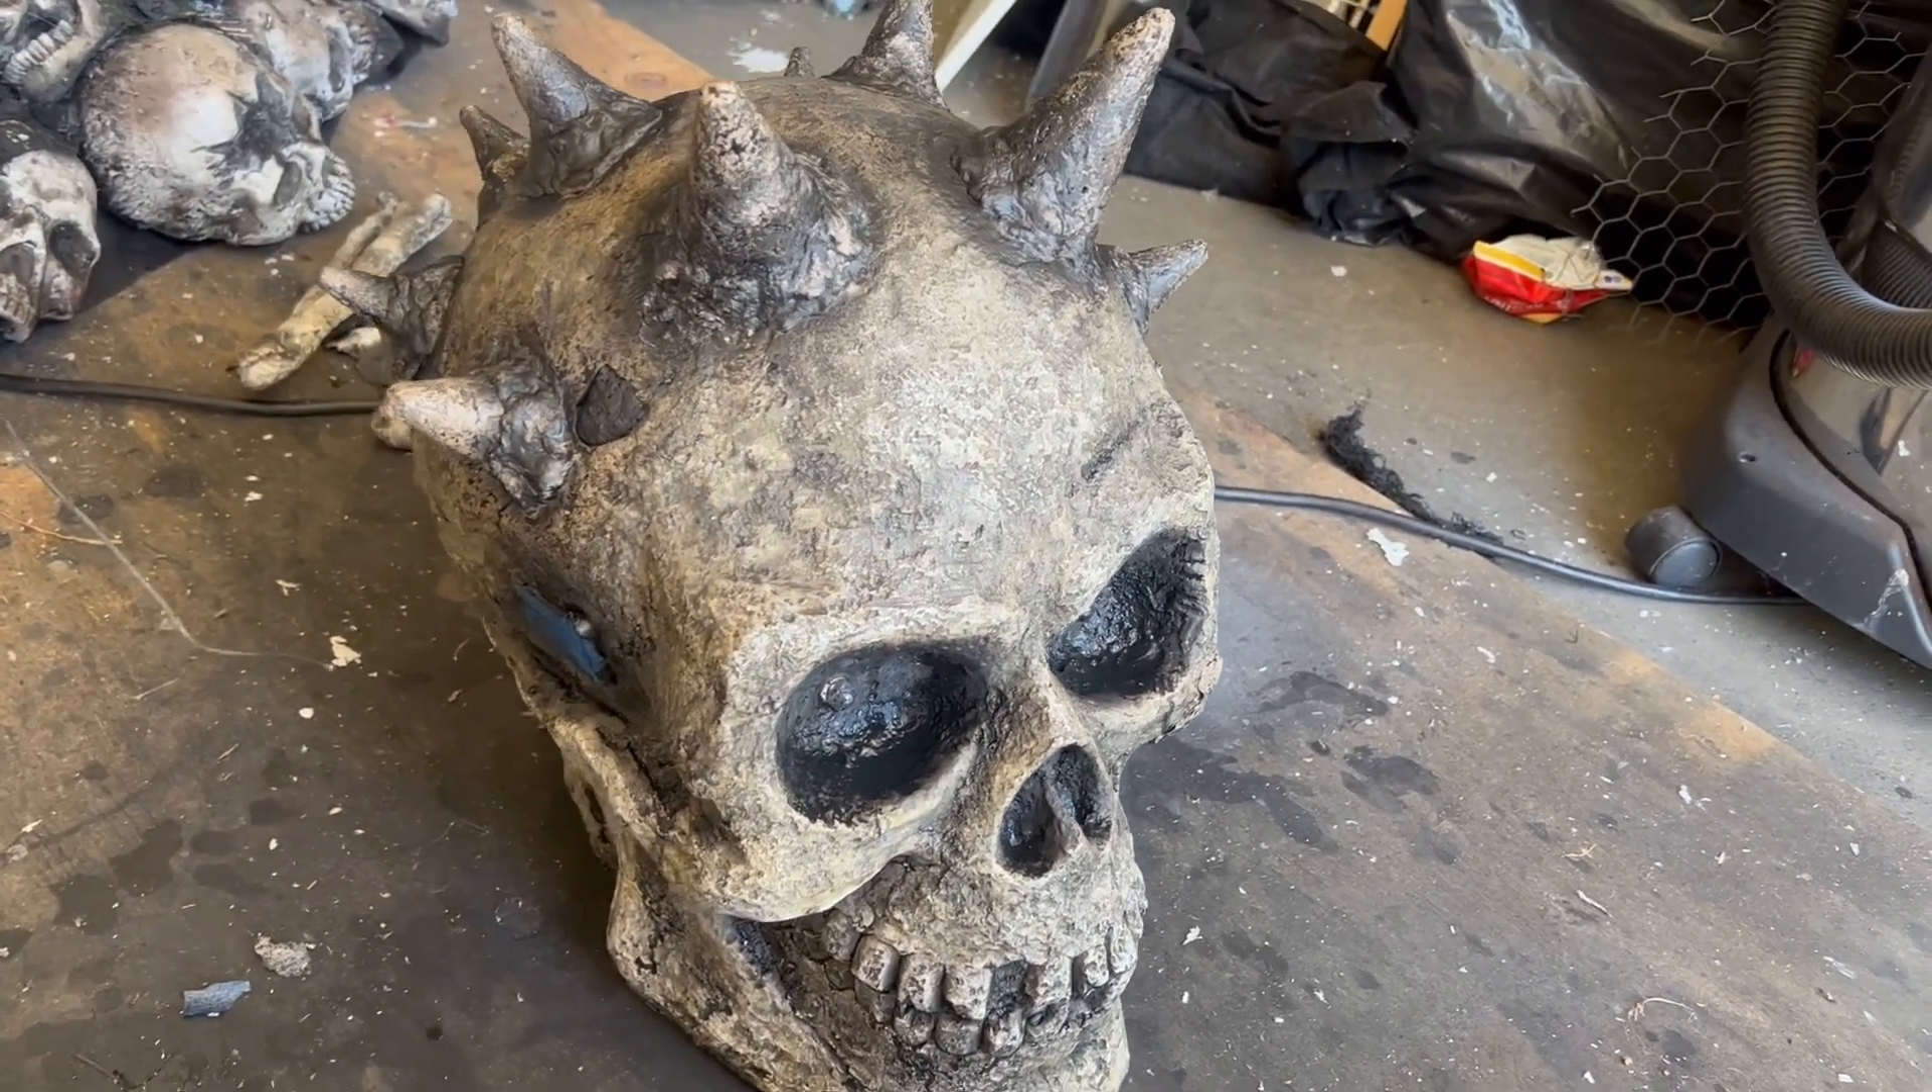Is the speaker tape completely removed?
No.